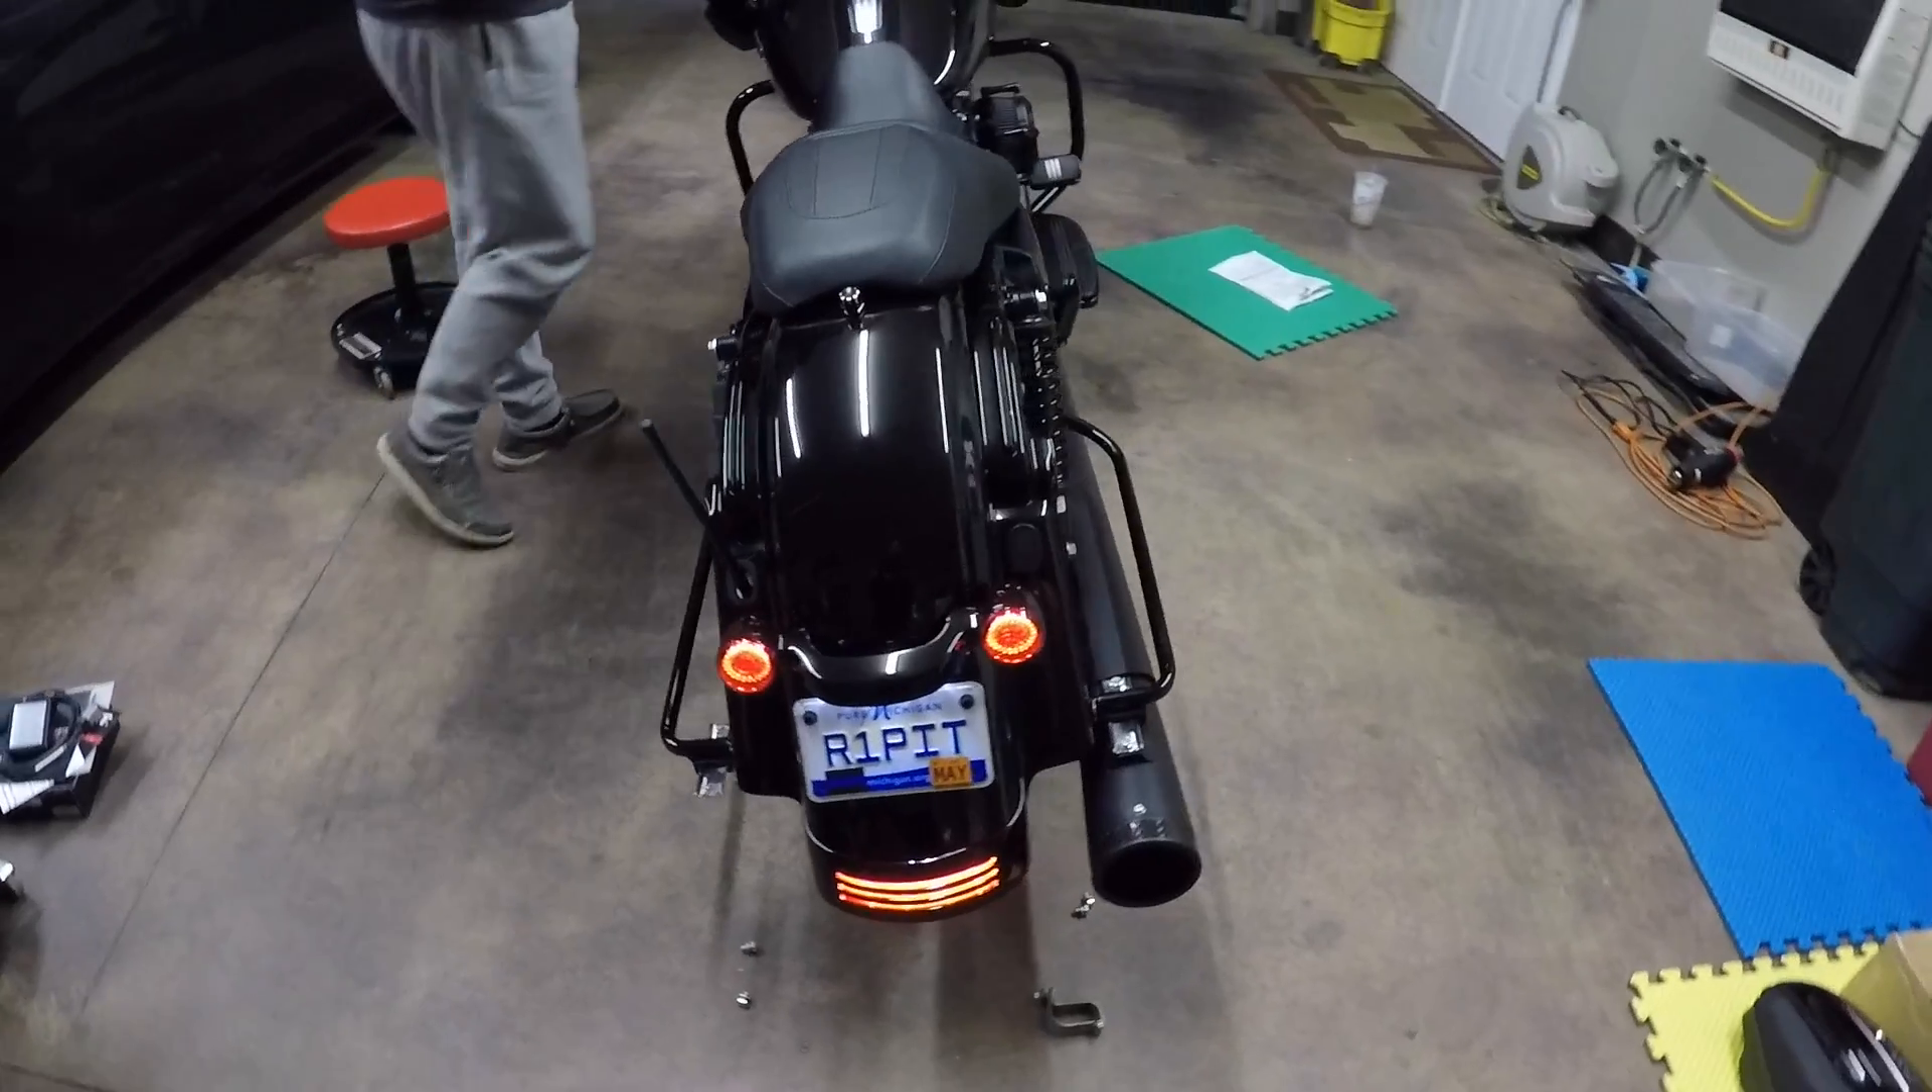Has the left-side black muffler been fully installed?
No.